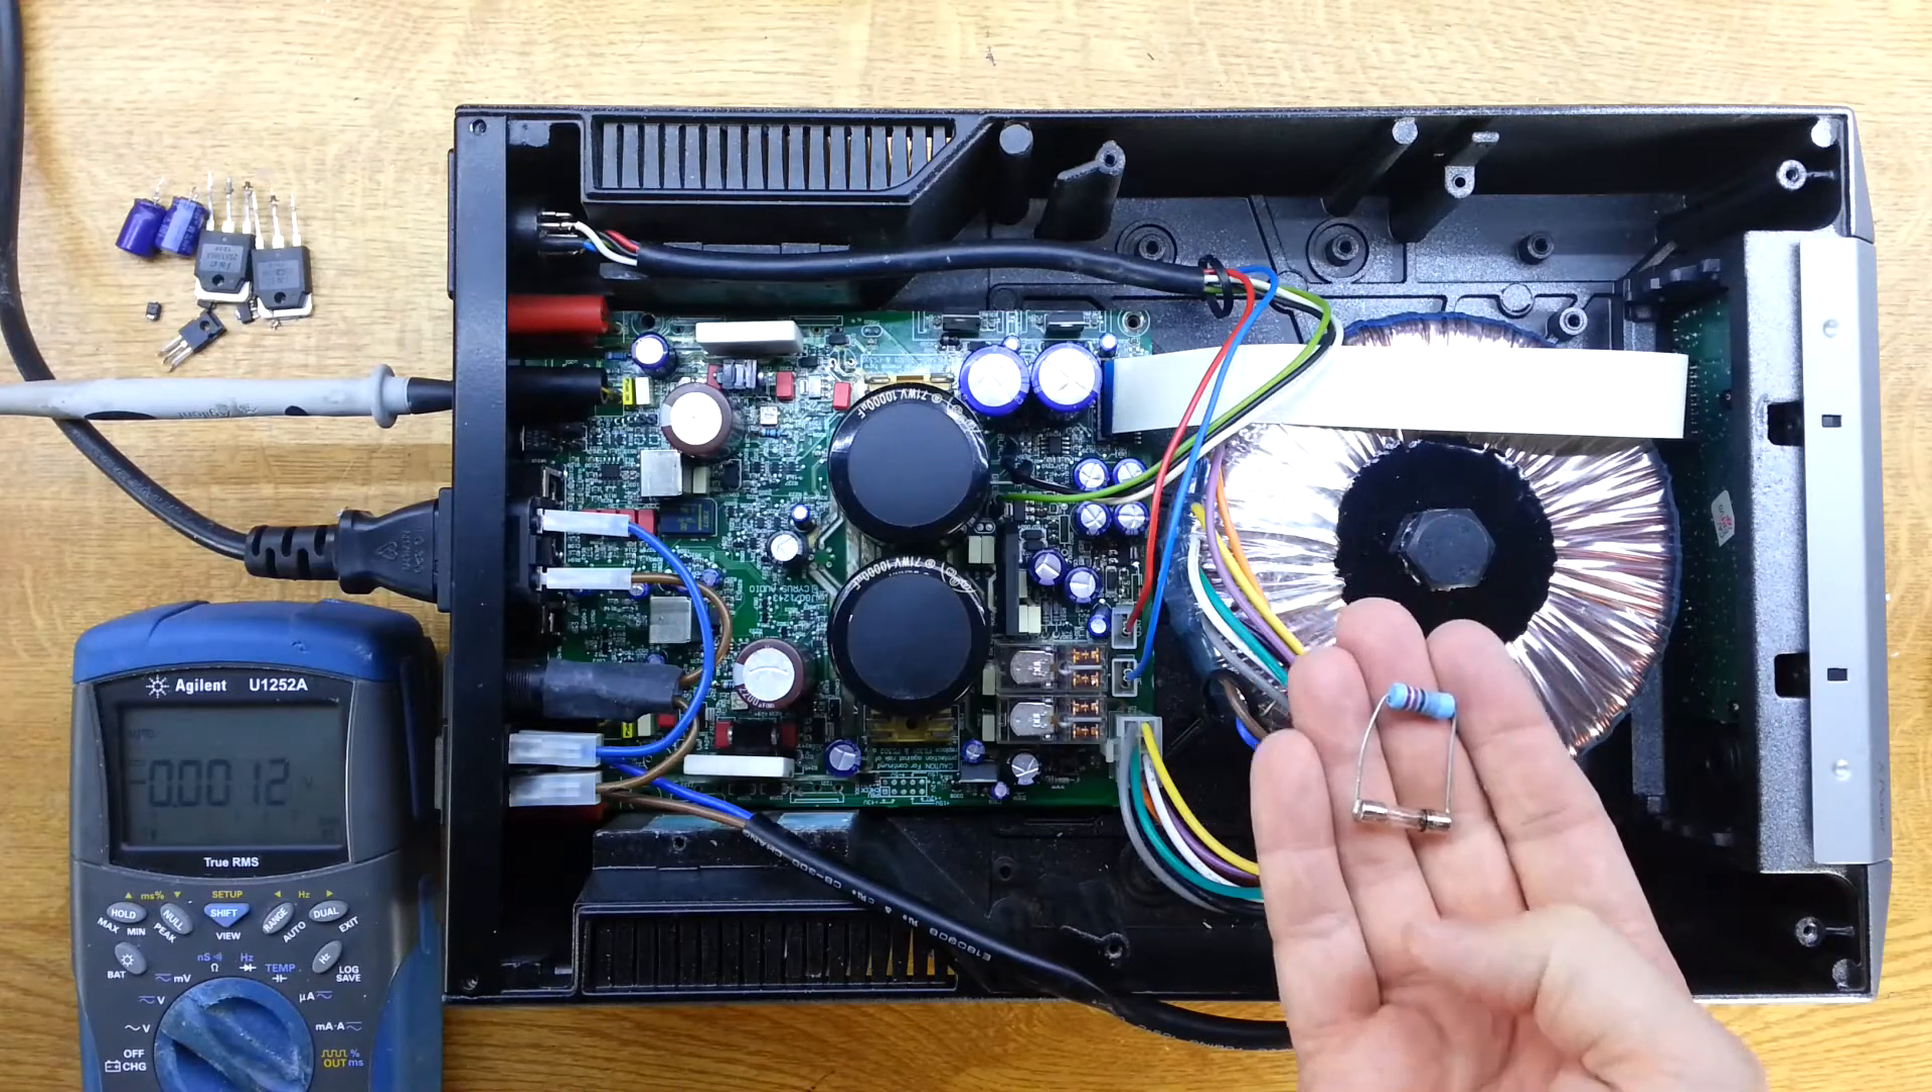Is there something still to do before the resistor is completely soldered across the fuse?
No.